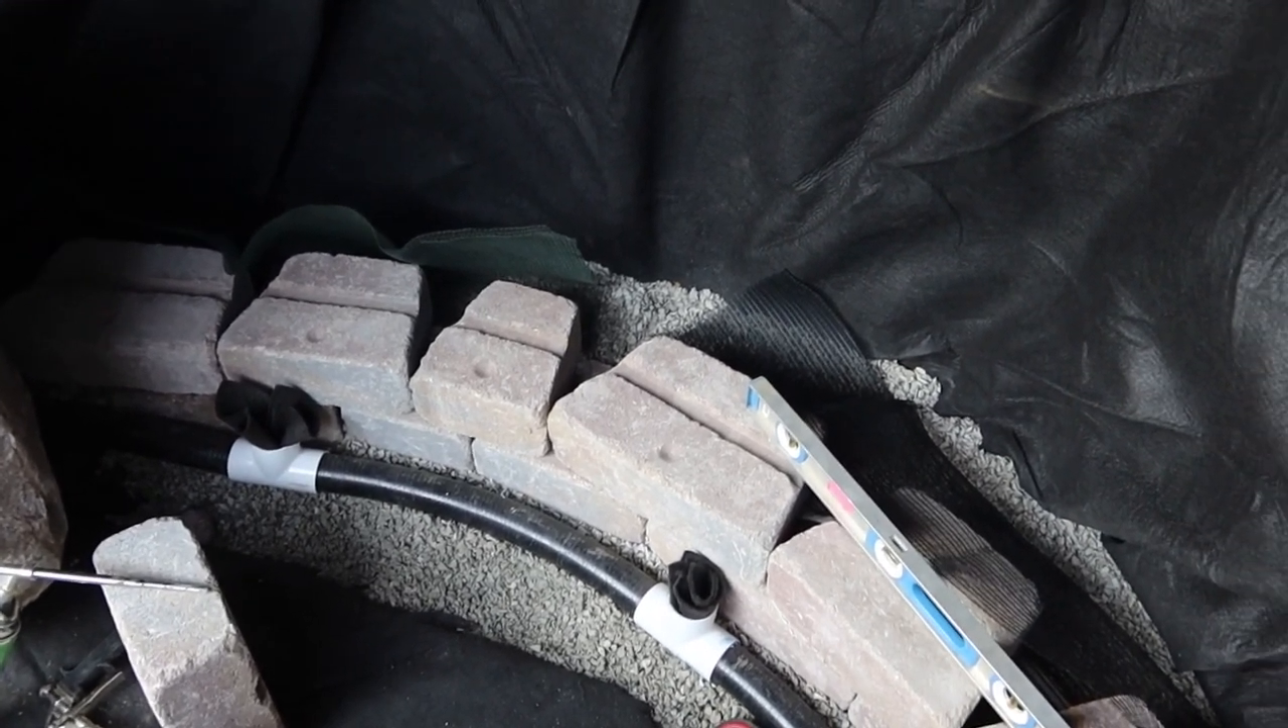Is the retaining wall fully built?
No.